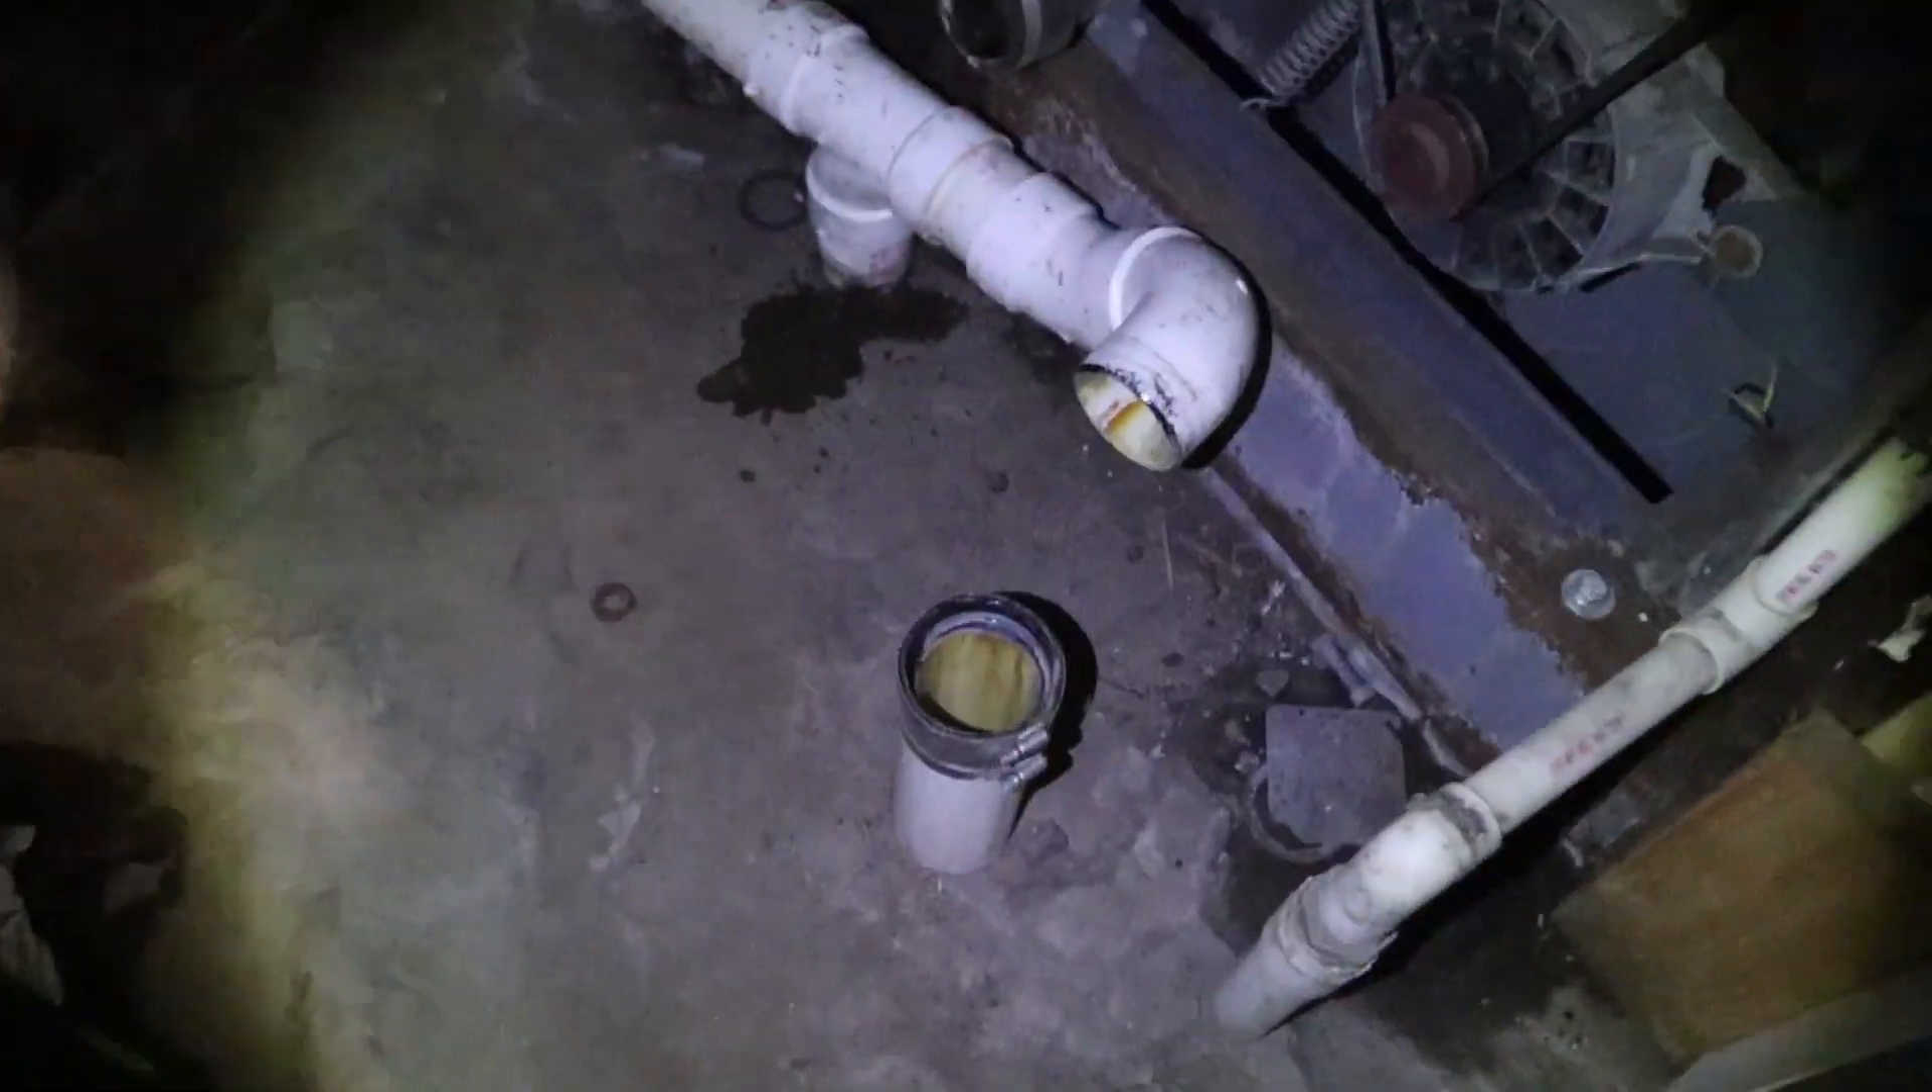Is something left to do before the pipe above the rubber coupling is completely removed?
No.